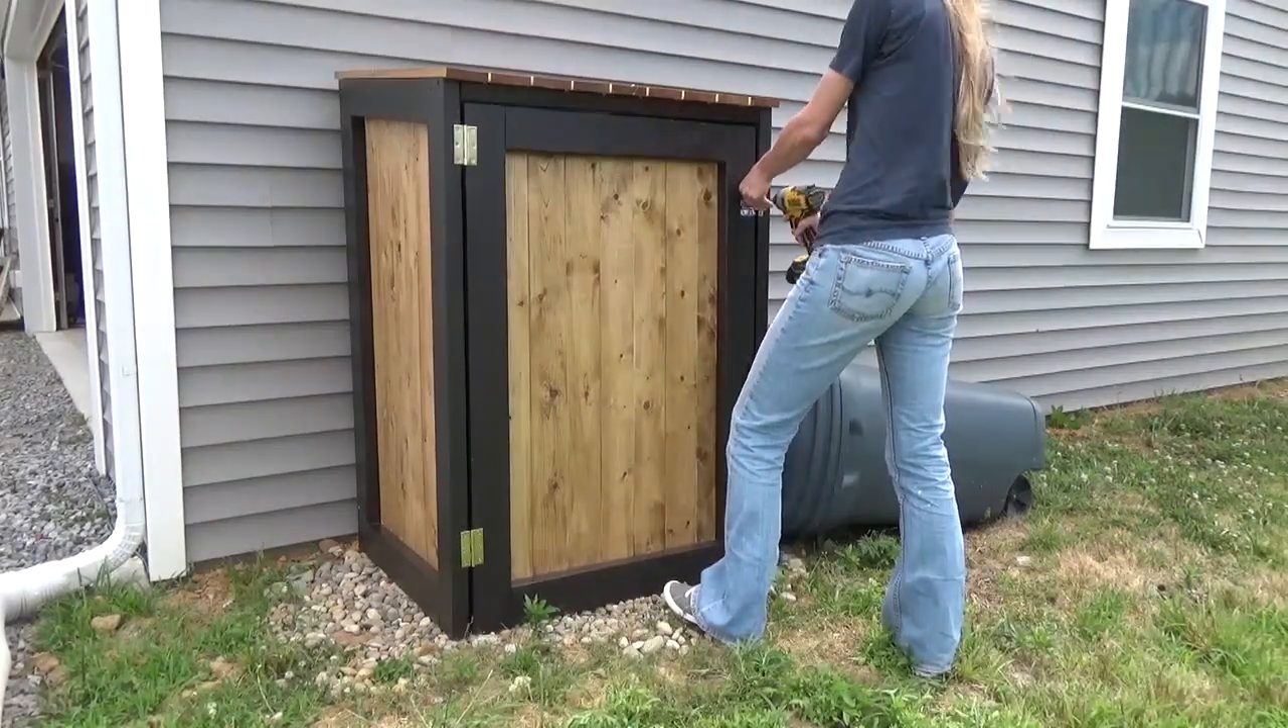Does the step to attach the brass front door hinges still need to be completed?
No.